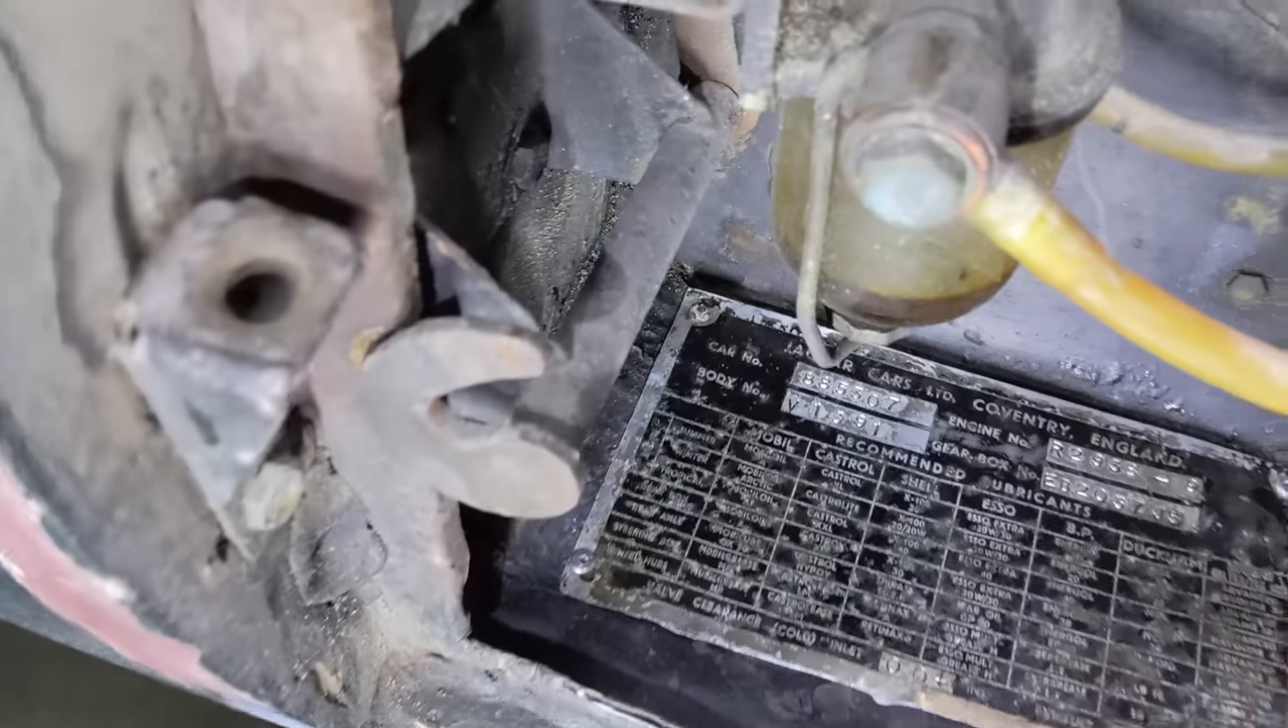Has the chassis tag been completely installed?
Yes.